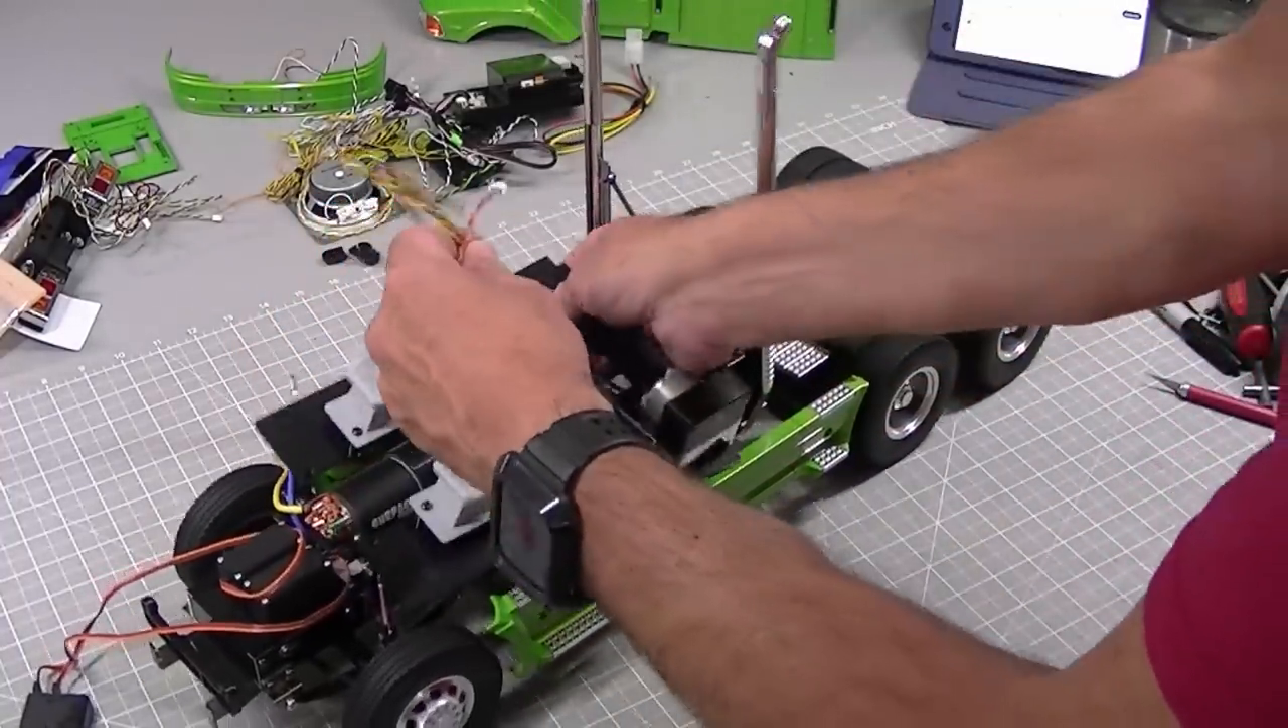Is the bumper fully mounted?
No.